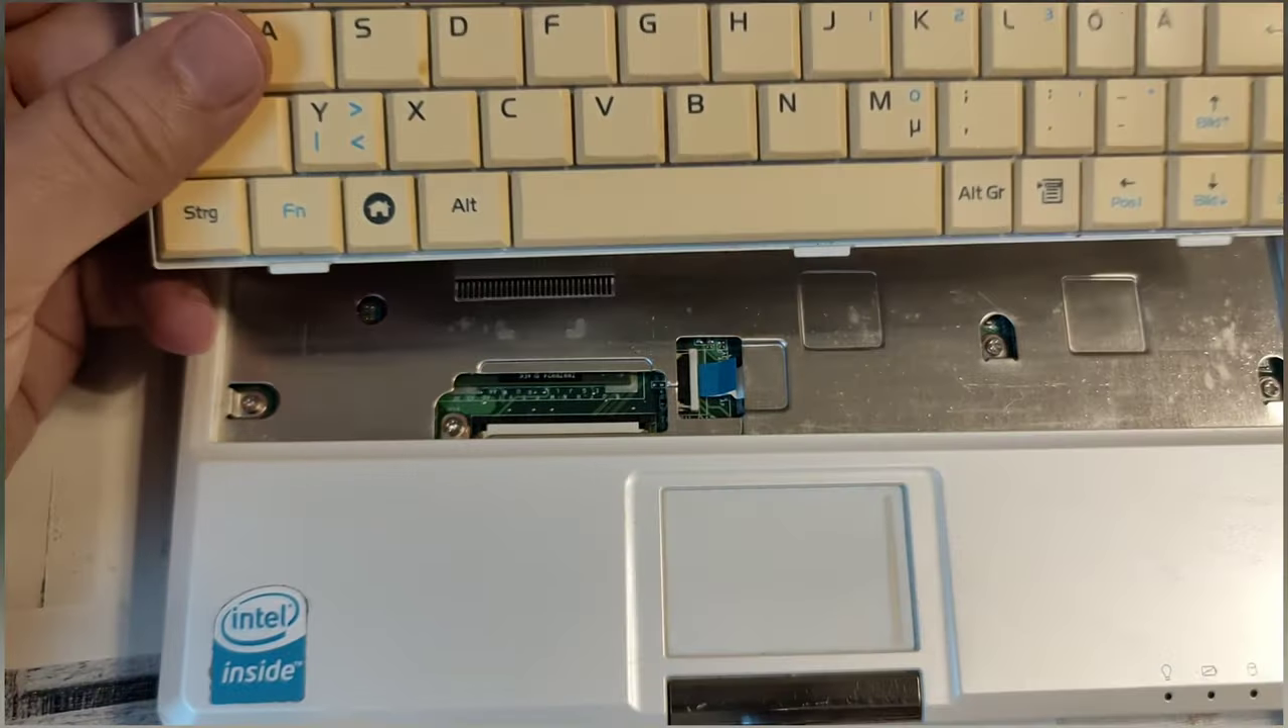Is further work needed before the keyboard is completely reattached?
Yes.